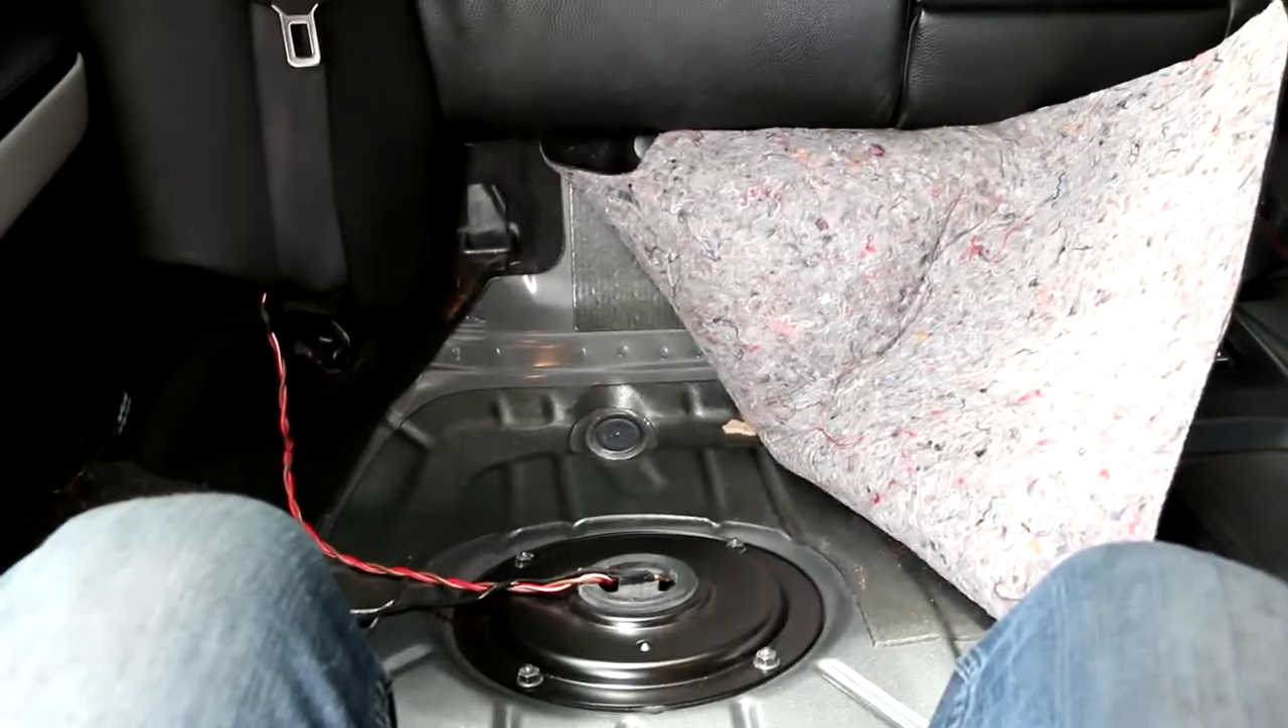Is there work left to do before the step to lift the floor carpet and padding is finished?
No.